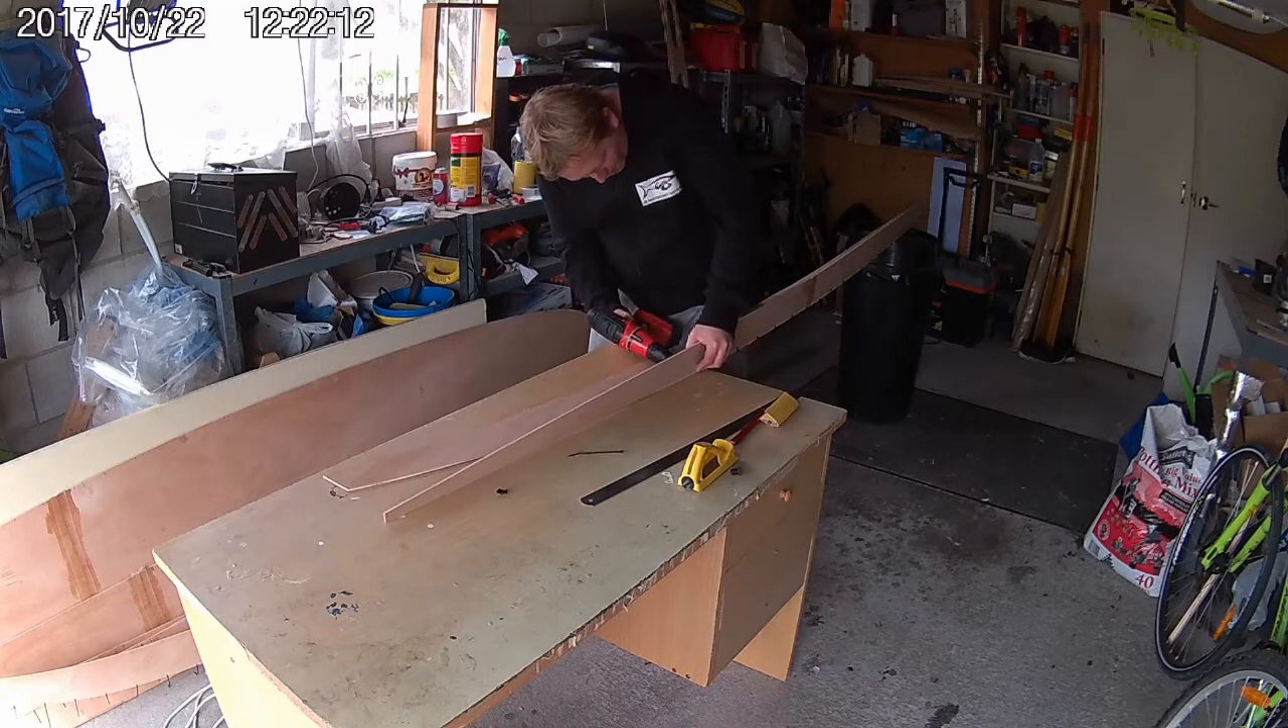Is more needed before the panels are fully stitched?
Yes.